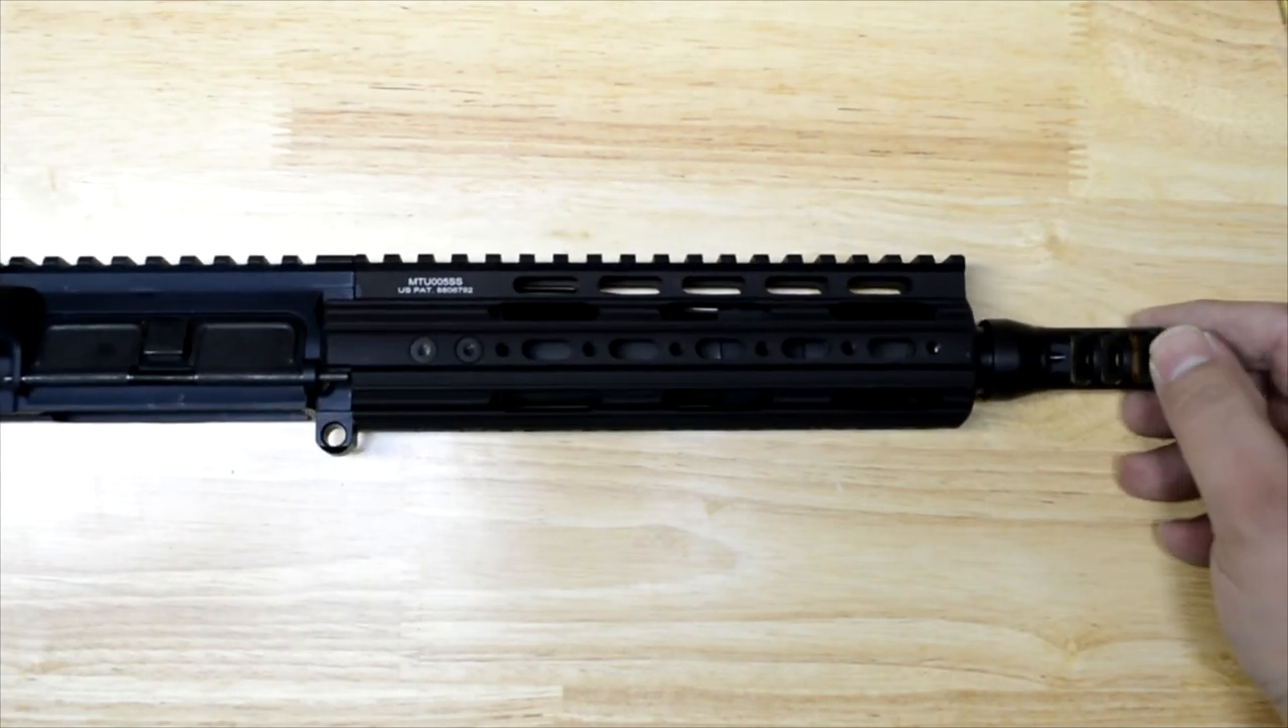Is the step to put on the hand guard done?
Yes.